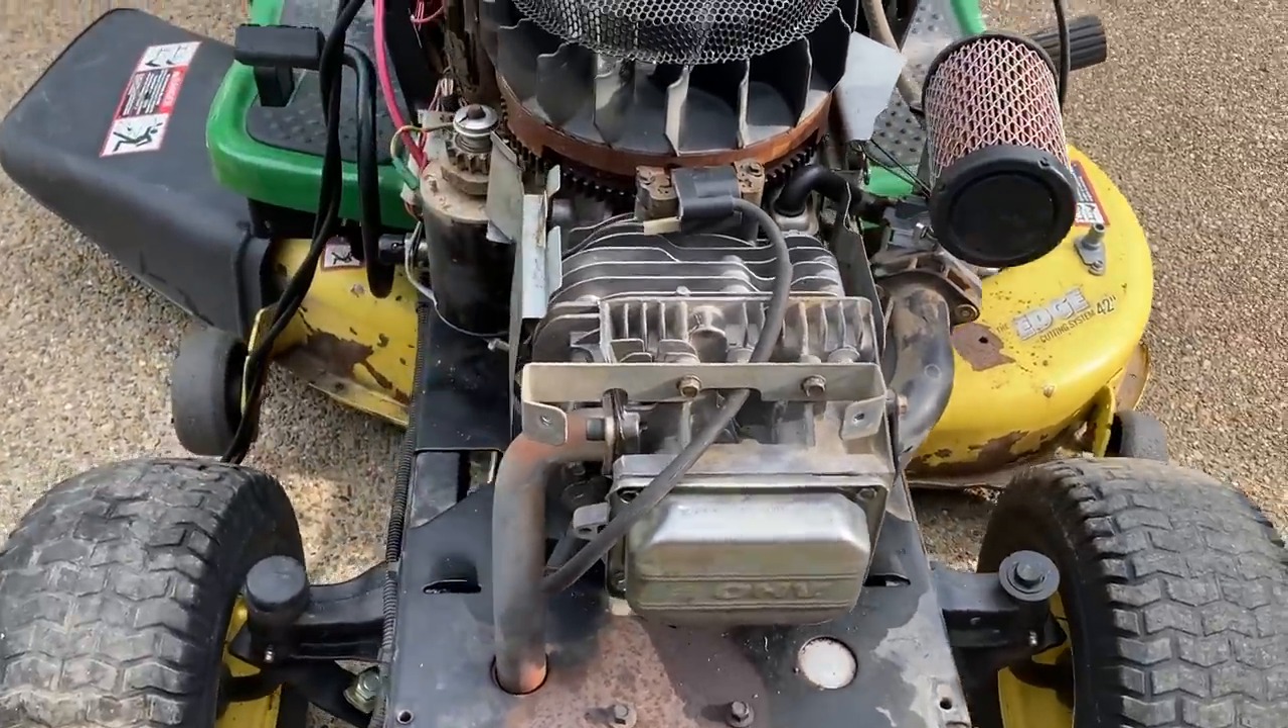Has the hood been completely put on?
No.